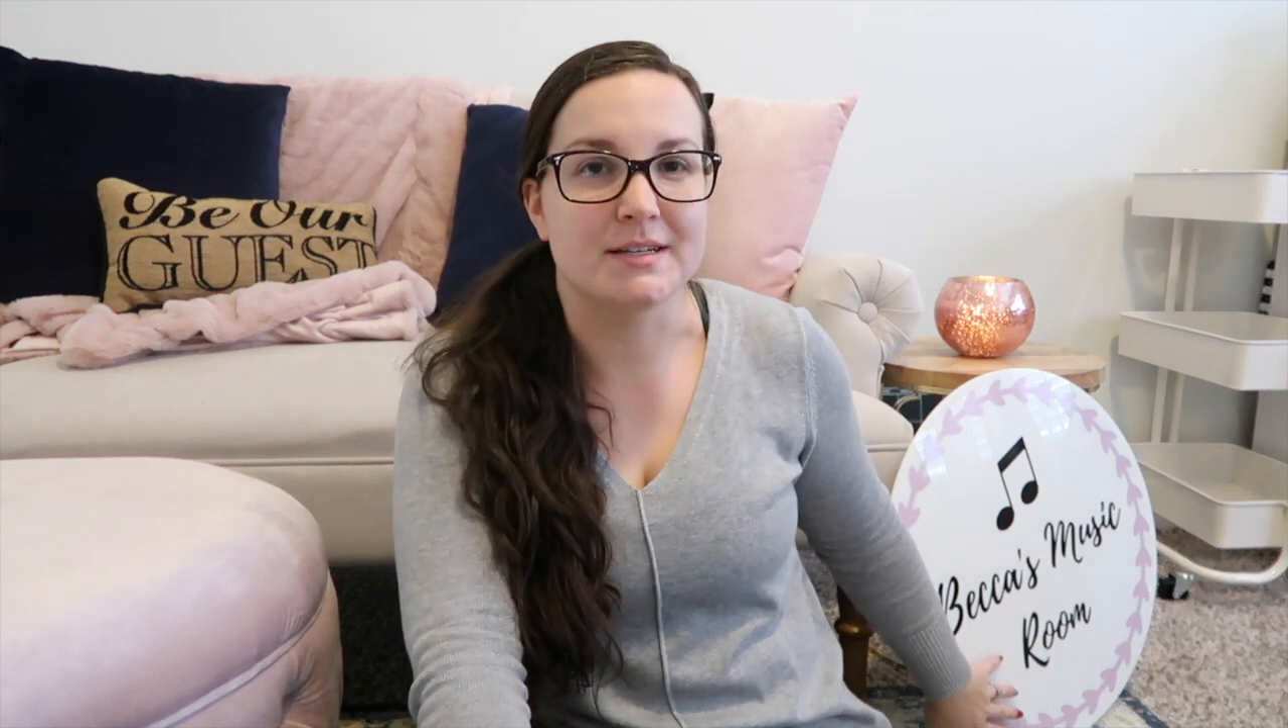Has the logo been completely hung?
No.